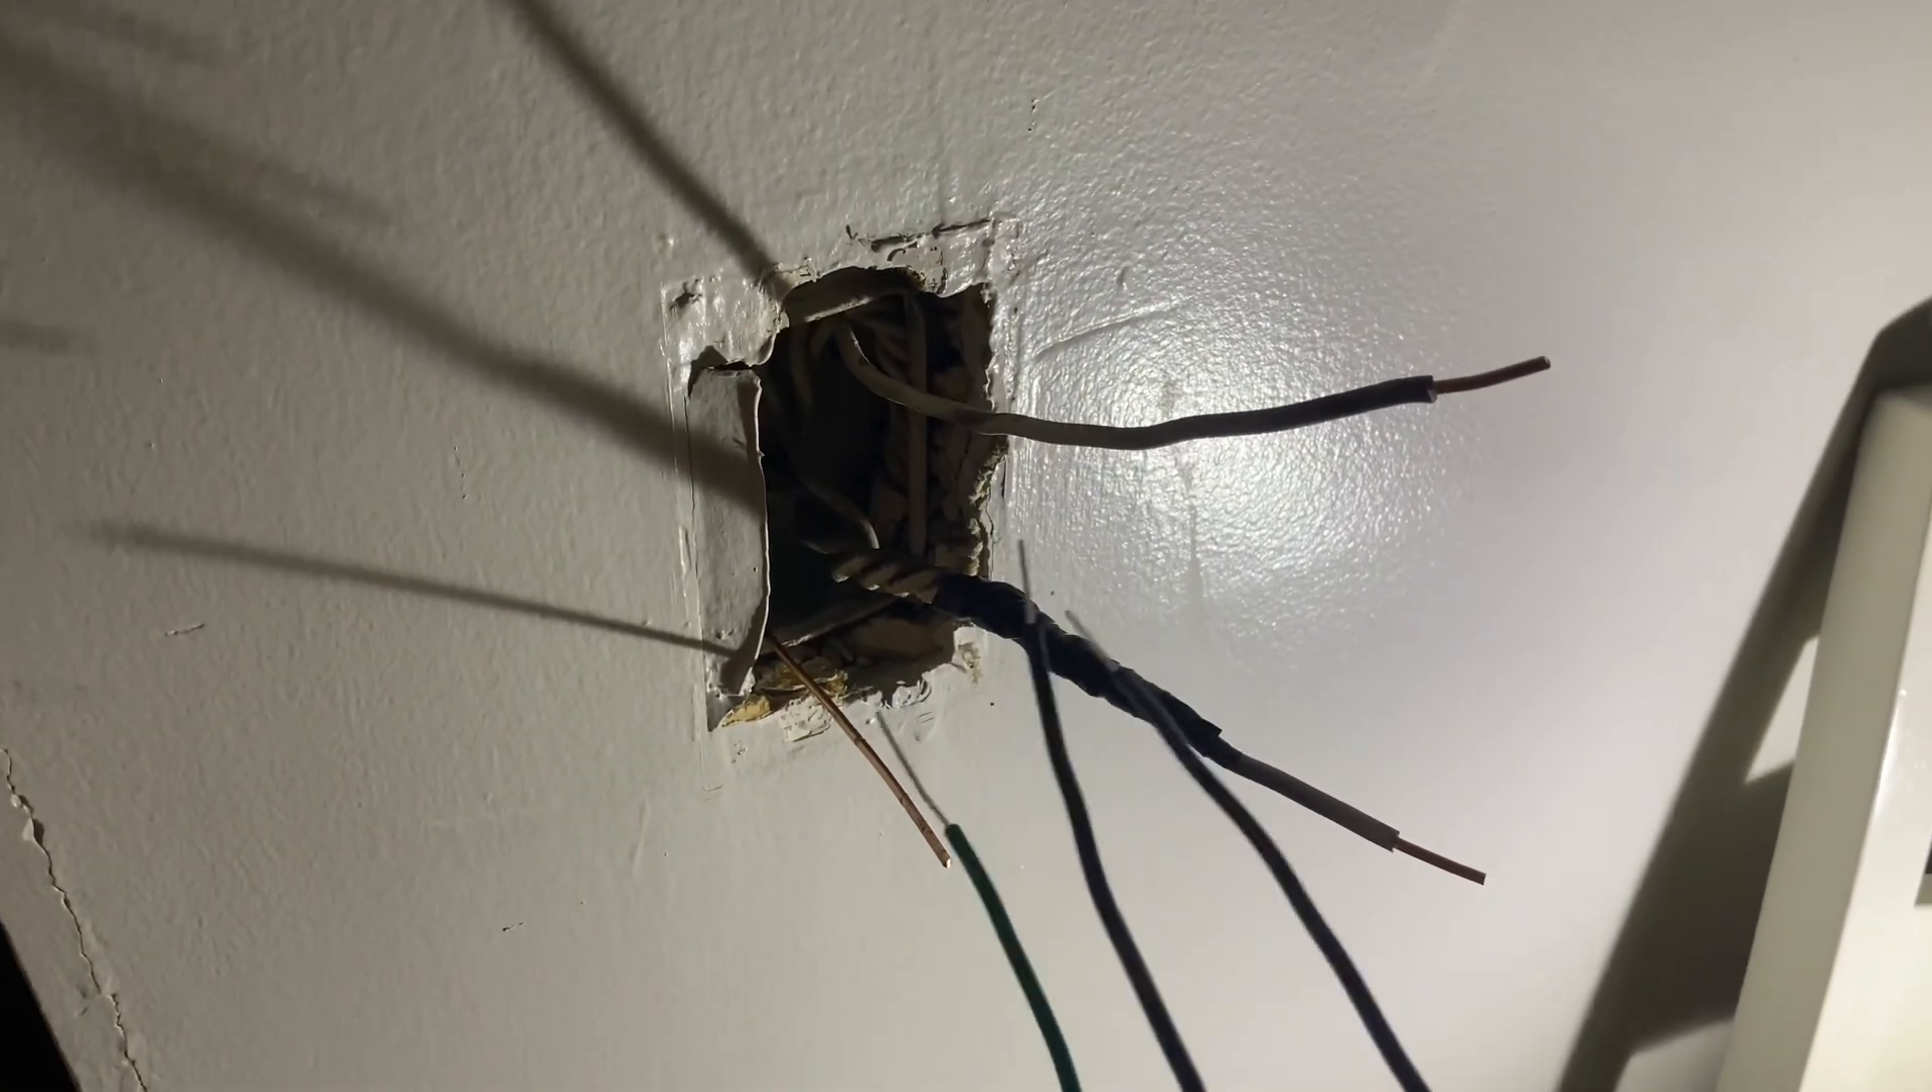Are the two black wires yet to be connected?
Yes.